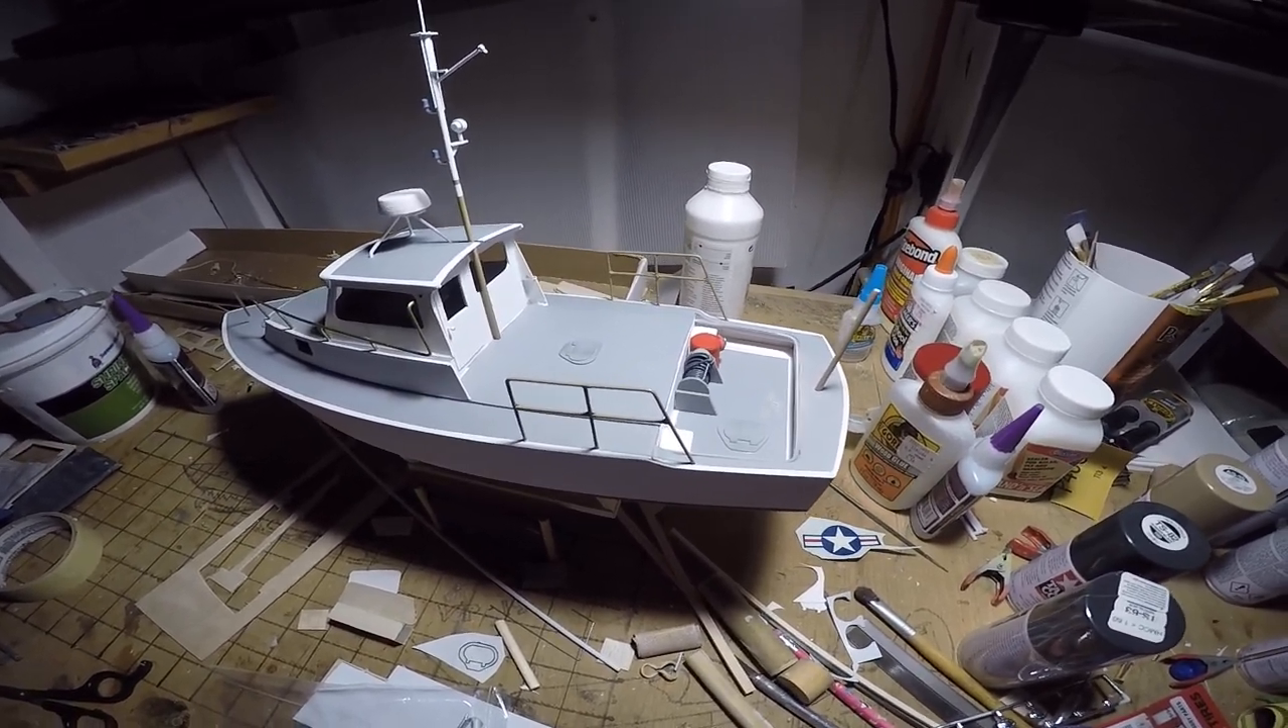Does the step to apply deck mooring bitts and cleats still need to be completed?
Yes.